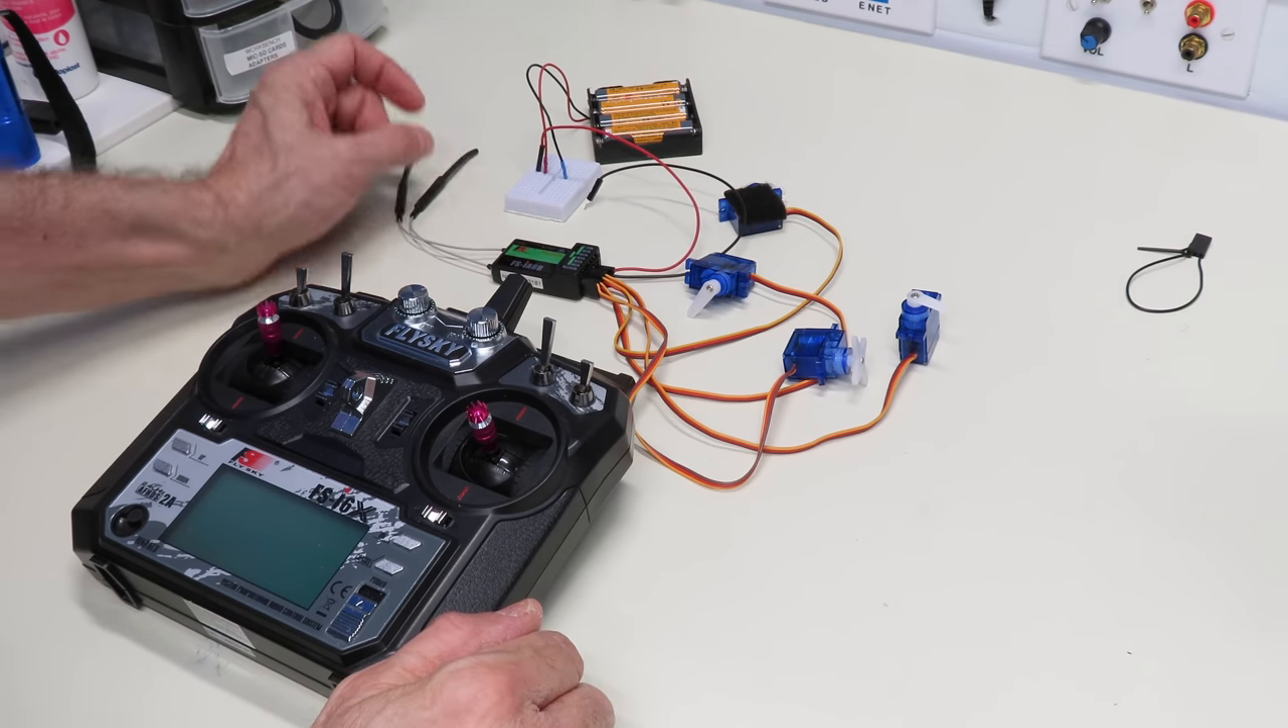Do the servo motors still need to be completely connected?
No.